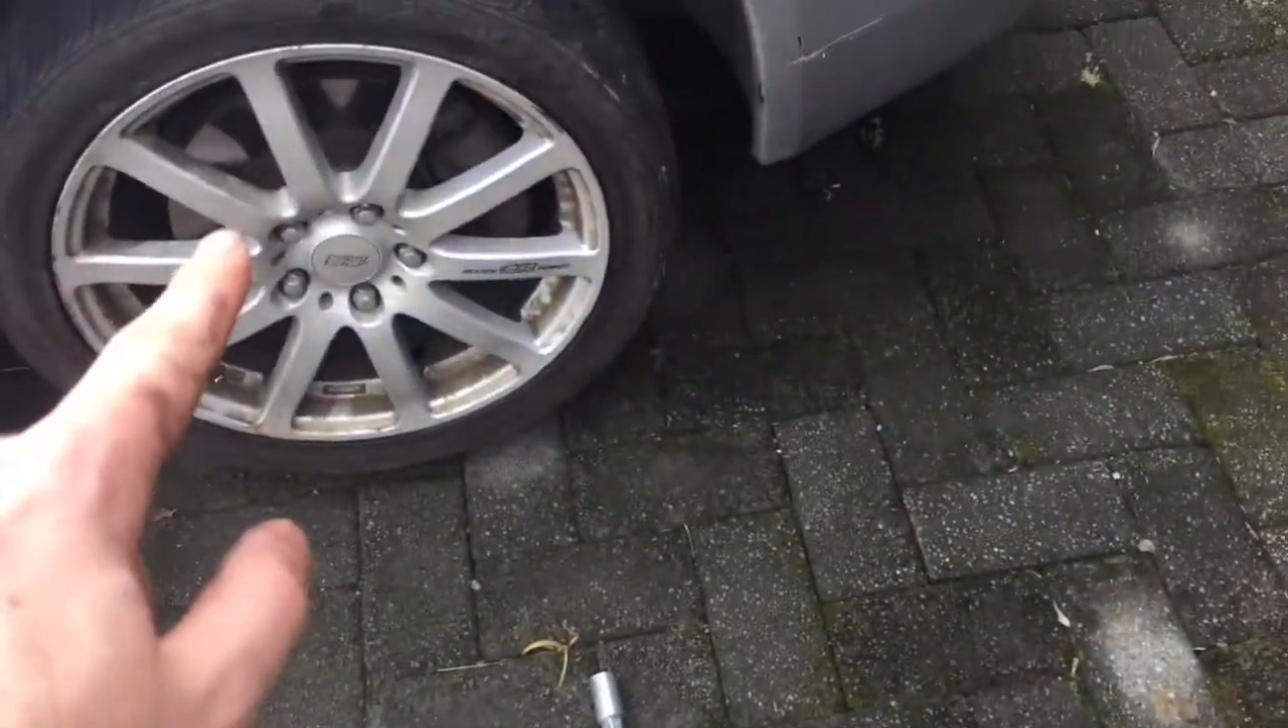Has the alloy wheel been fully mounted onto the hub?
Yes.